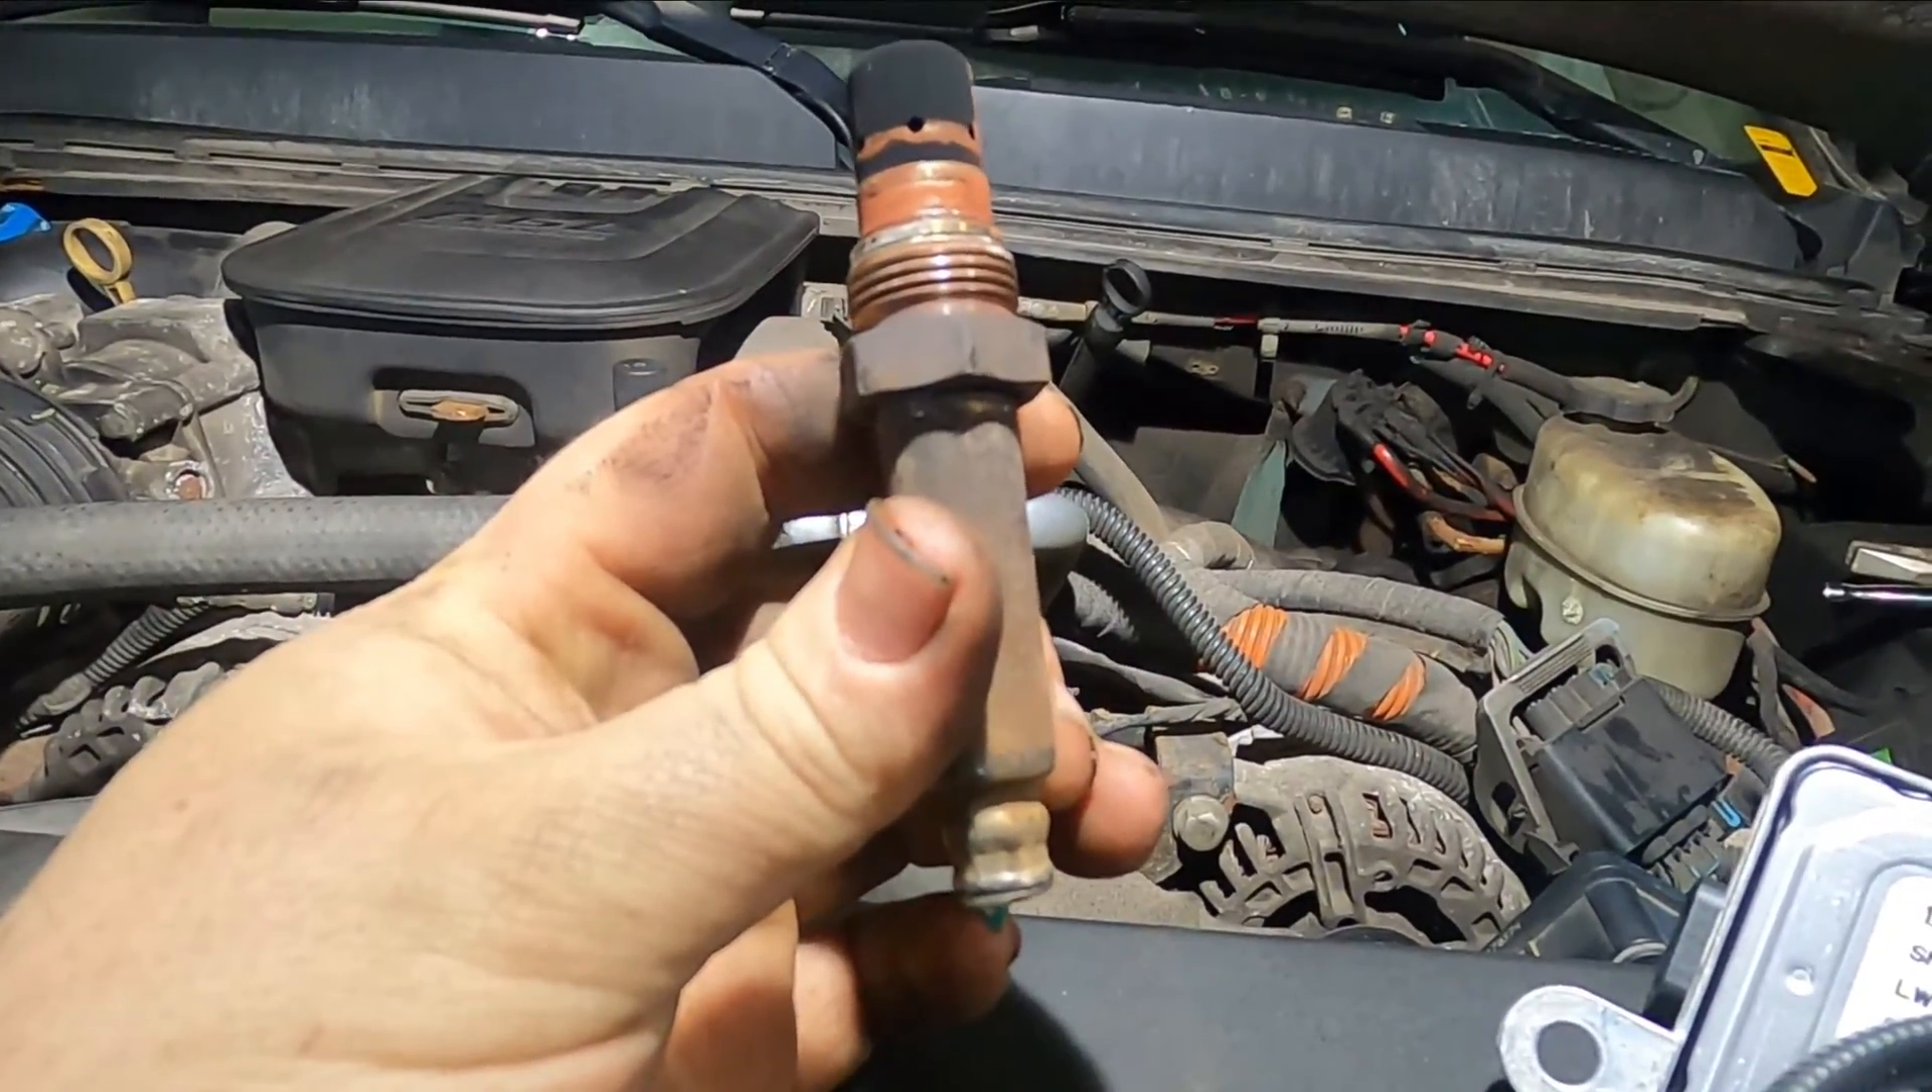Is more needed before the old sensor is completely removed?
No.